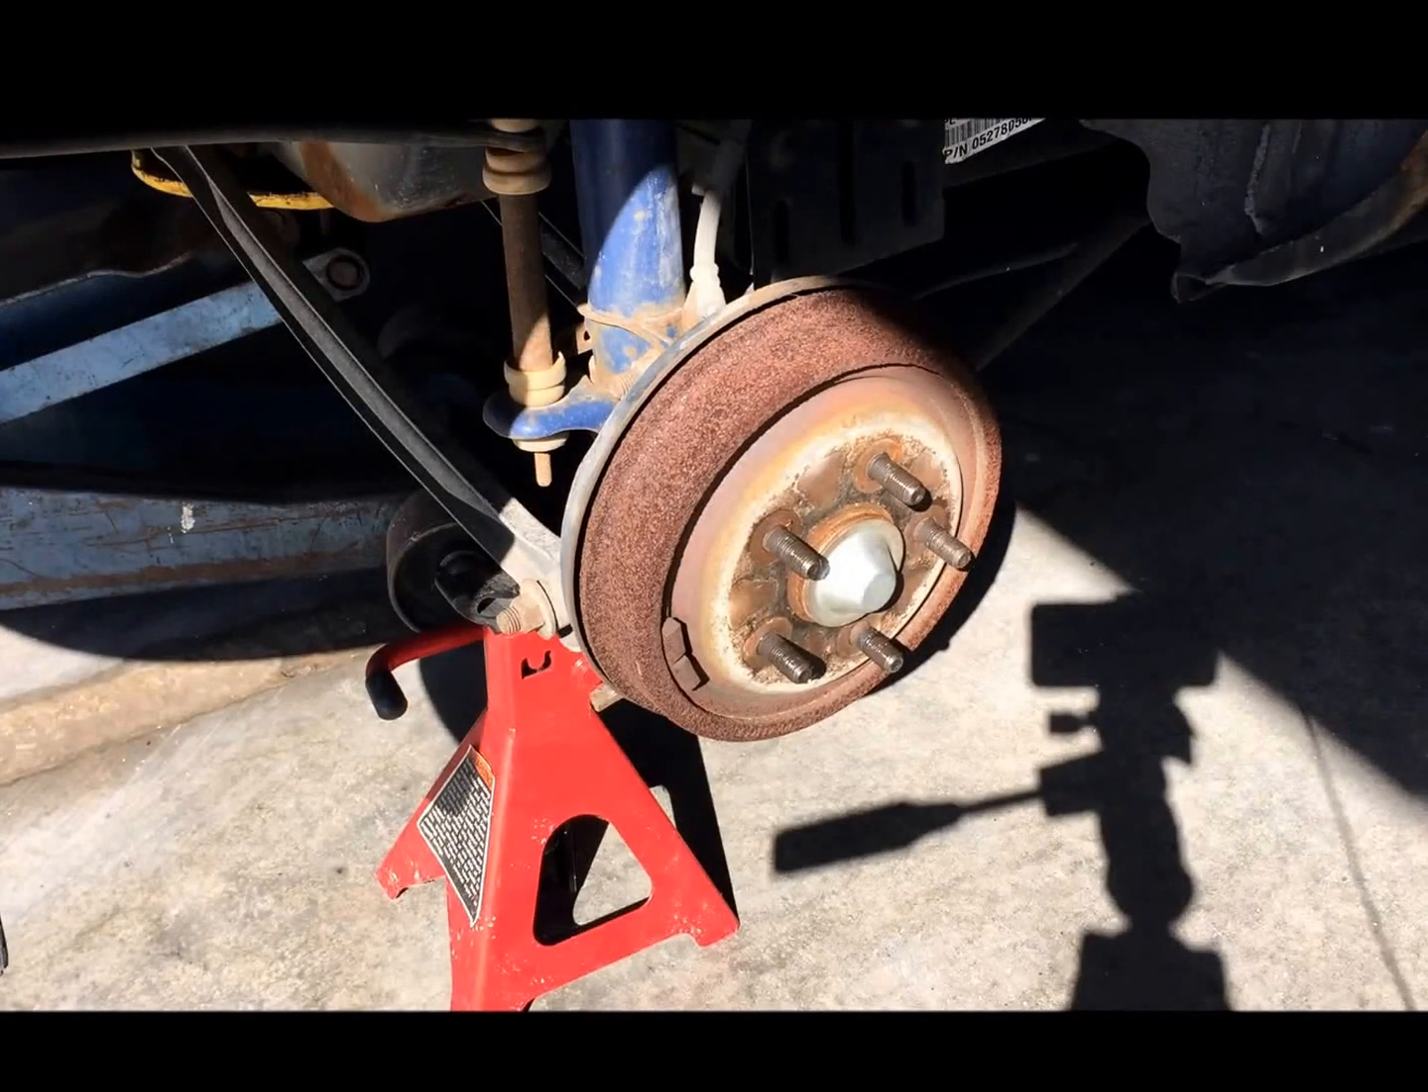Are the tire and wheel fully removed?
Yes.